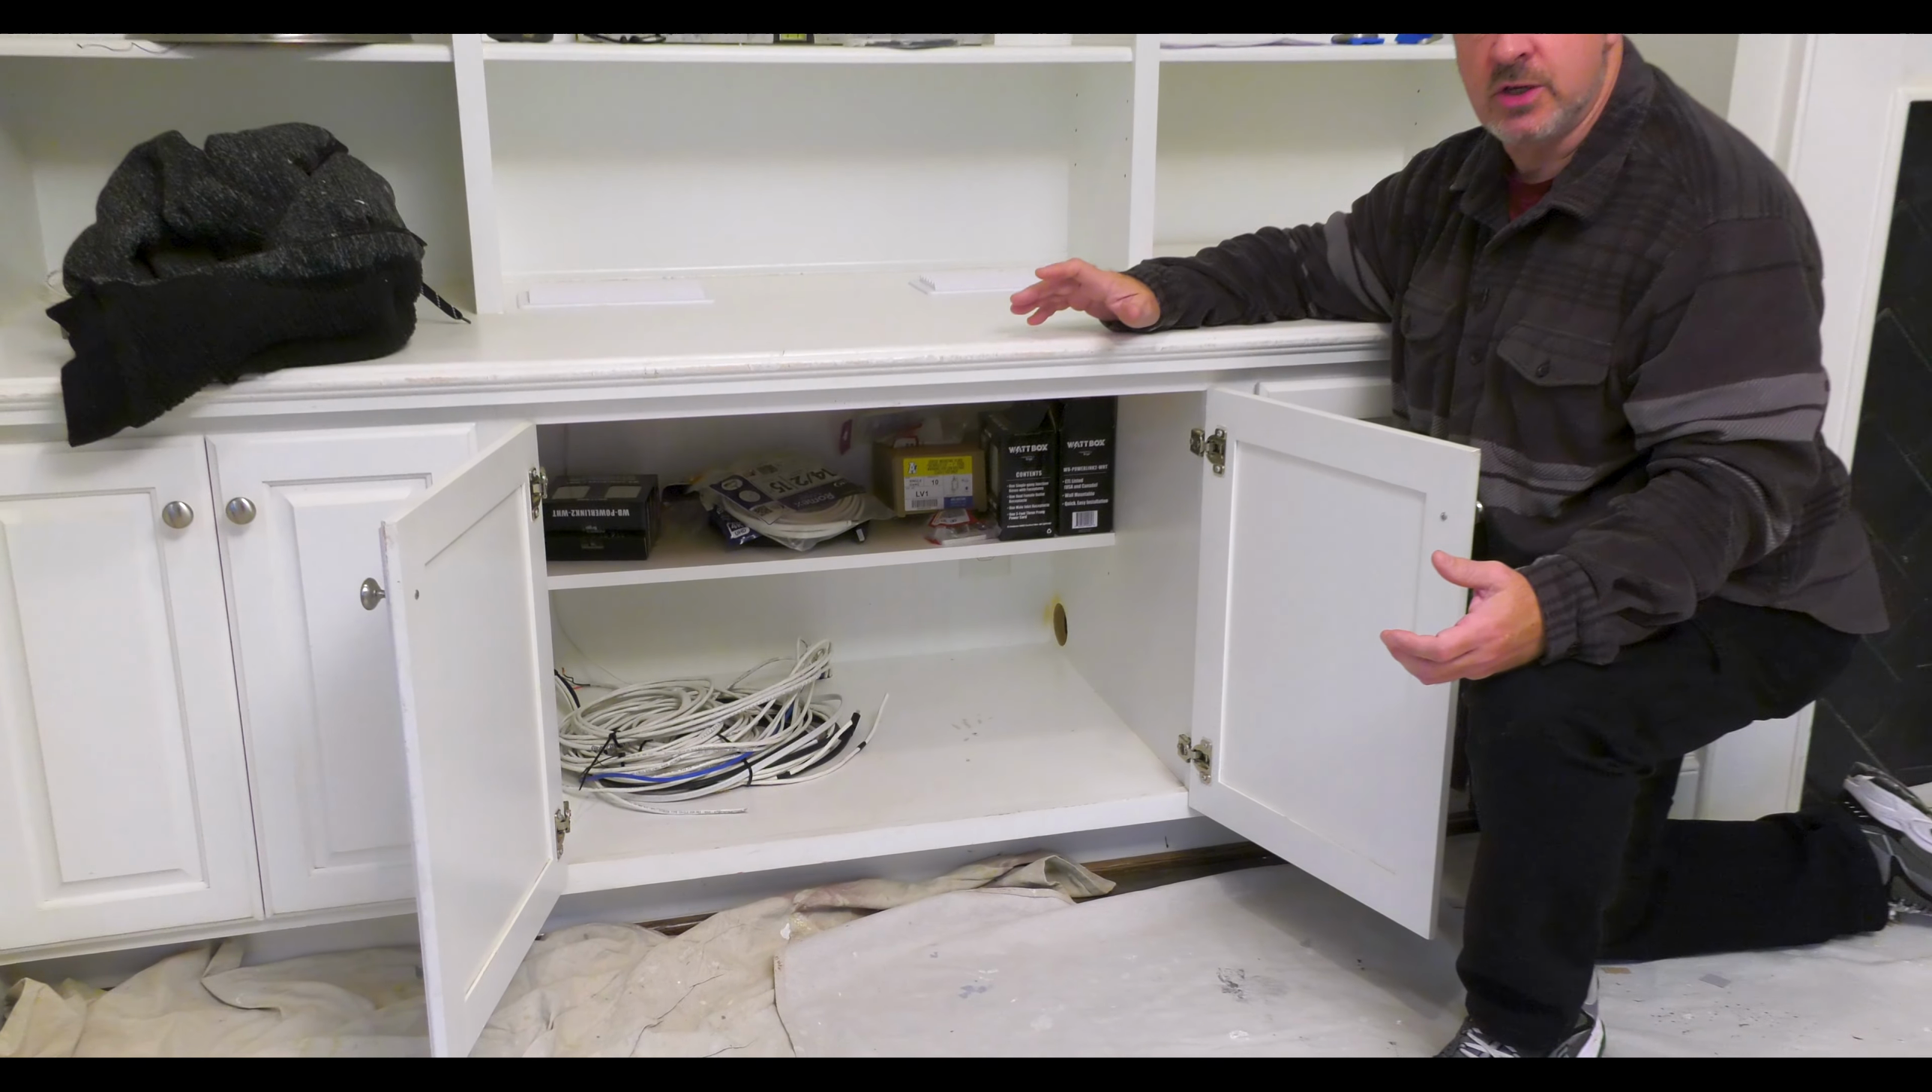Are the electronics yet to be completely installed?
Yes.